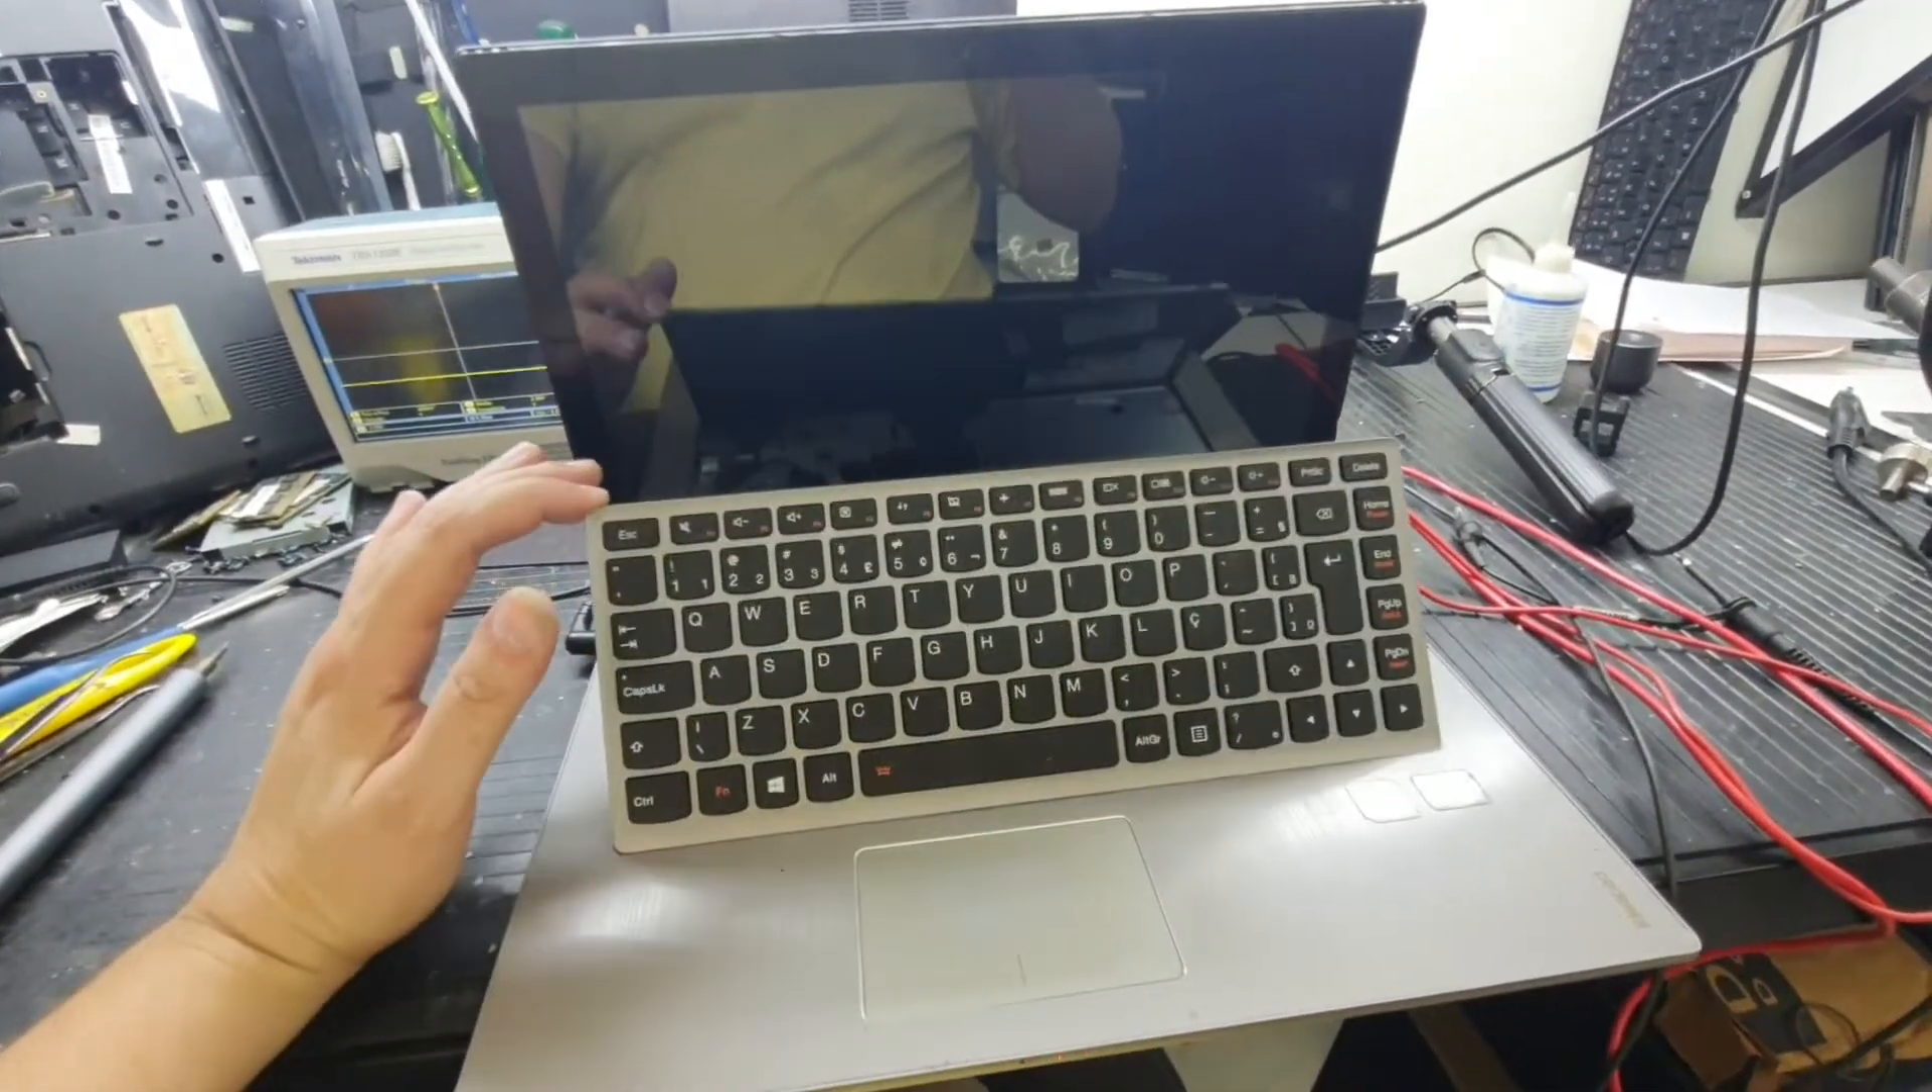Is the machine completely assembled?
No.